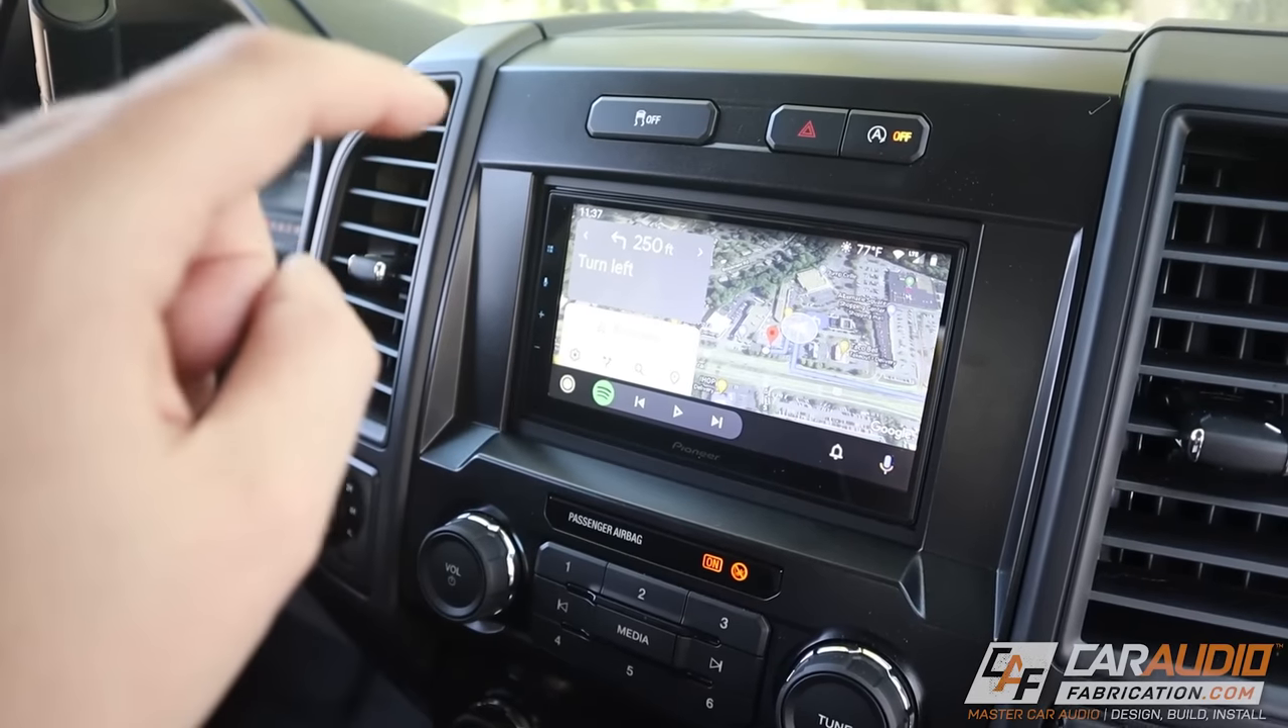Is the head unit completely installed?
Yes.